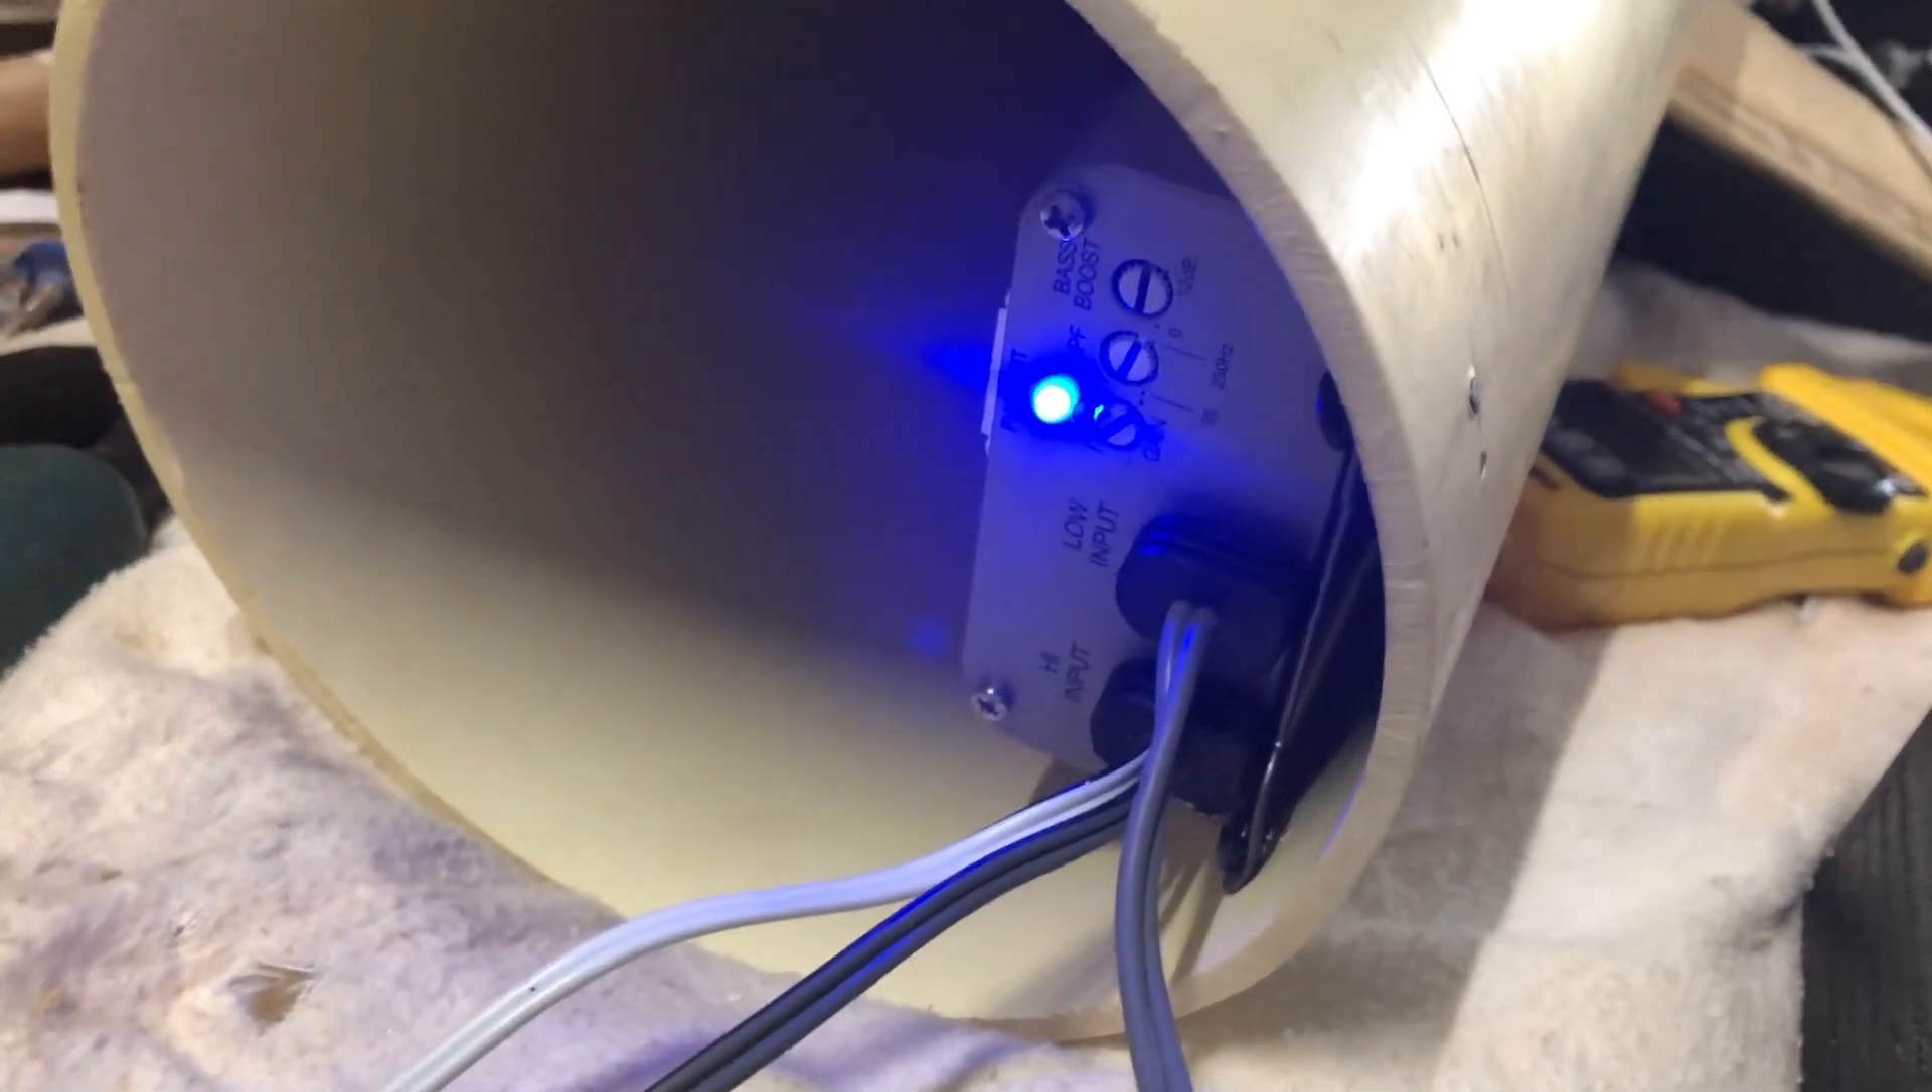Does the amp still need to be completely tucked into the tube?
No.